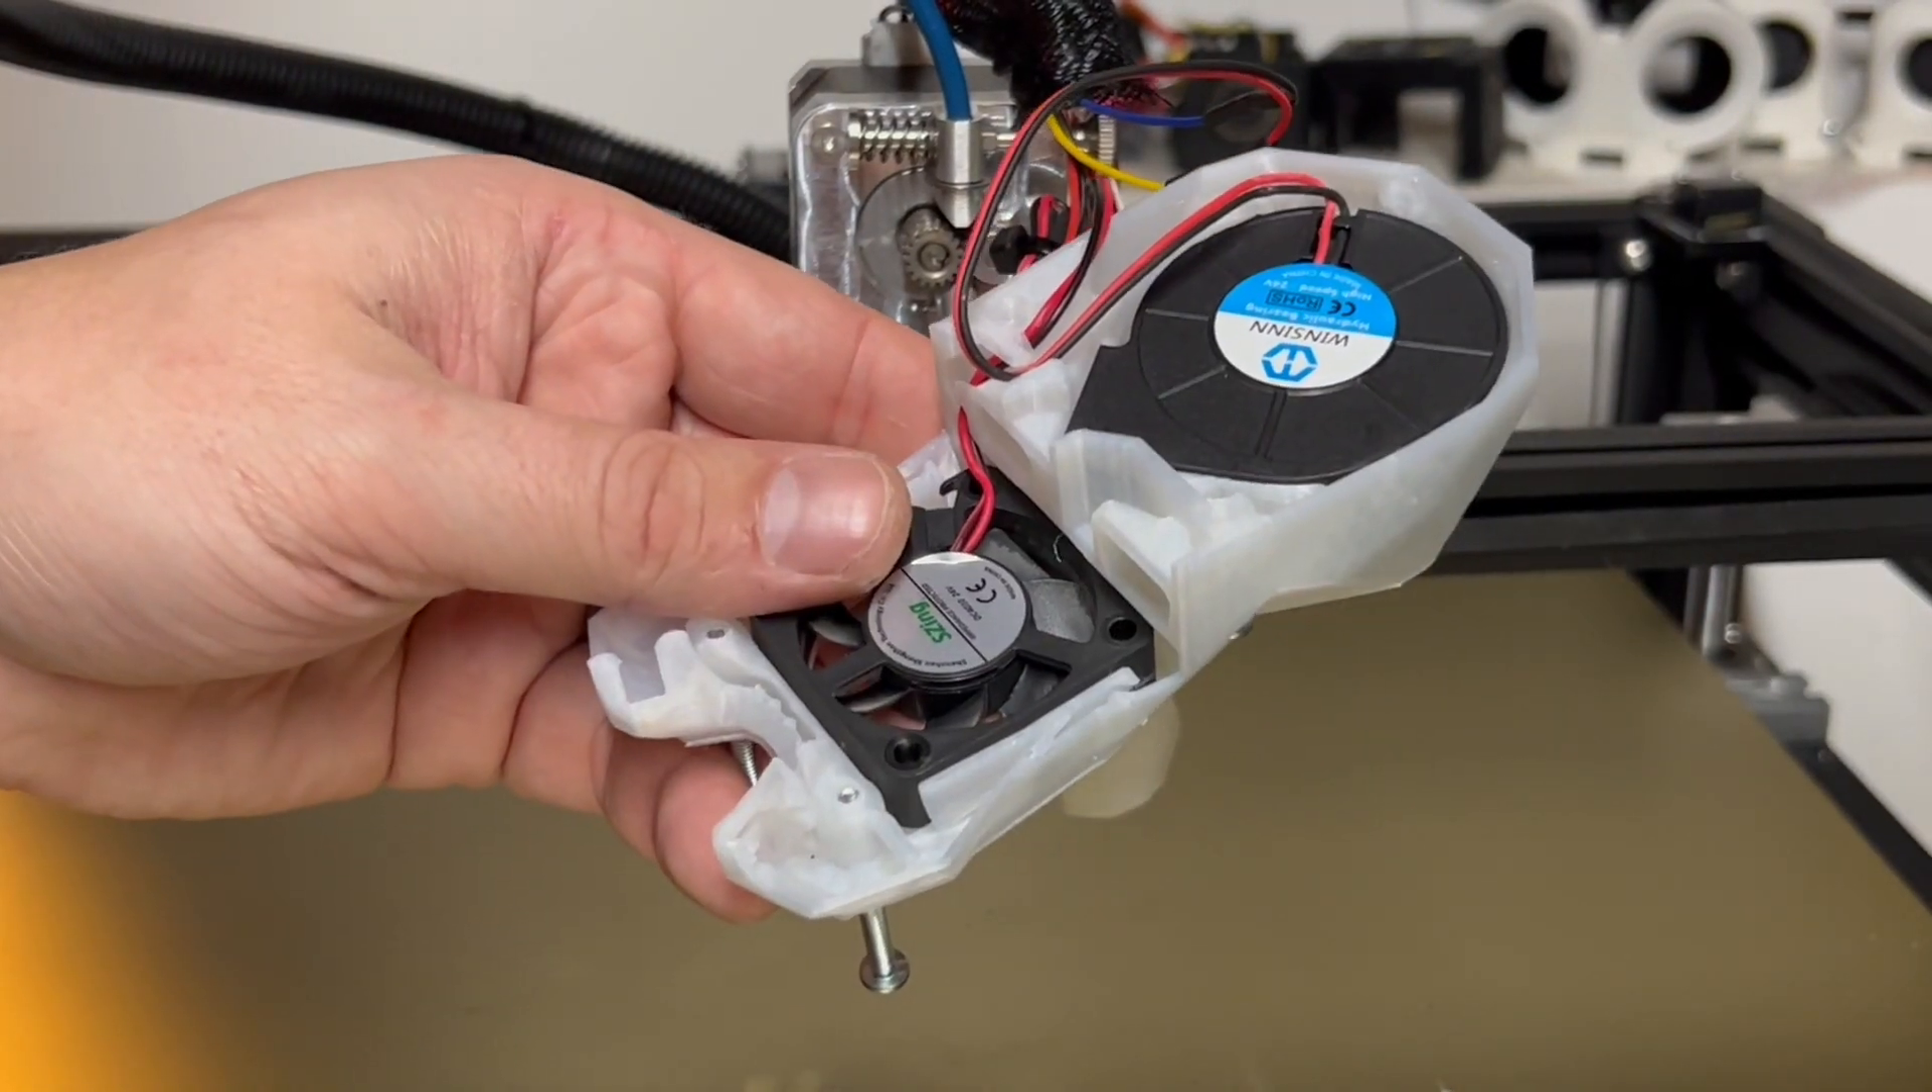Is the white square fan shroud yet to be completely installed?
Yes.